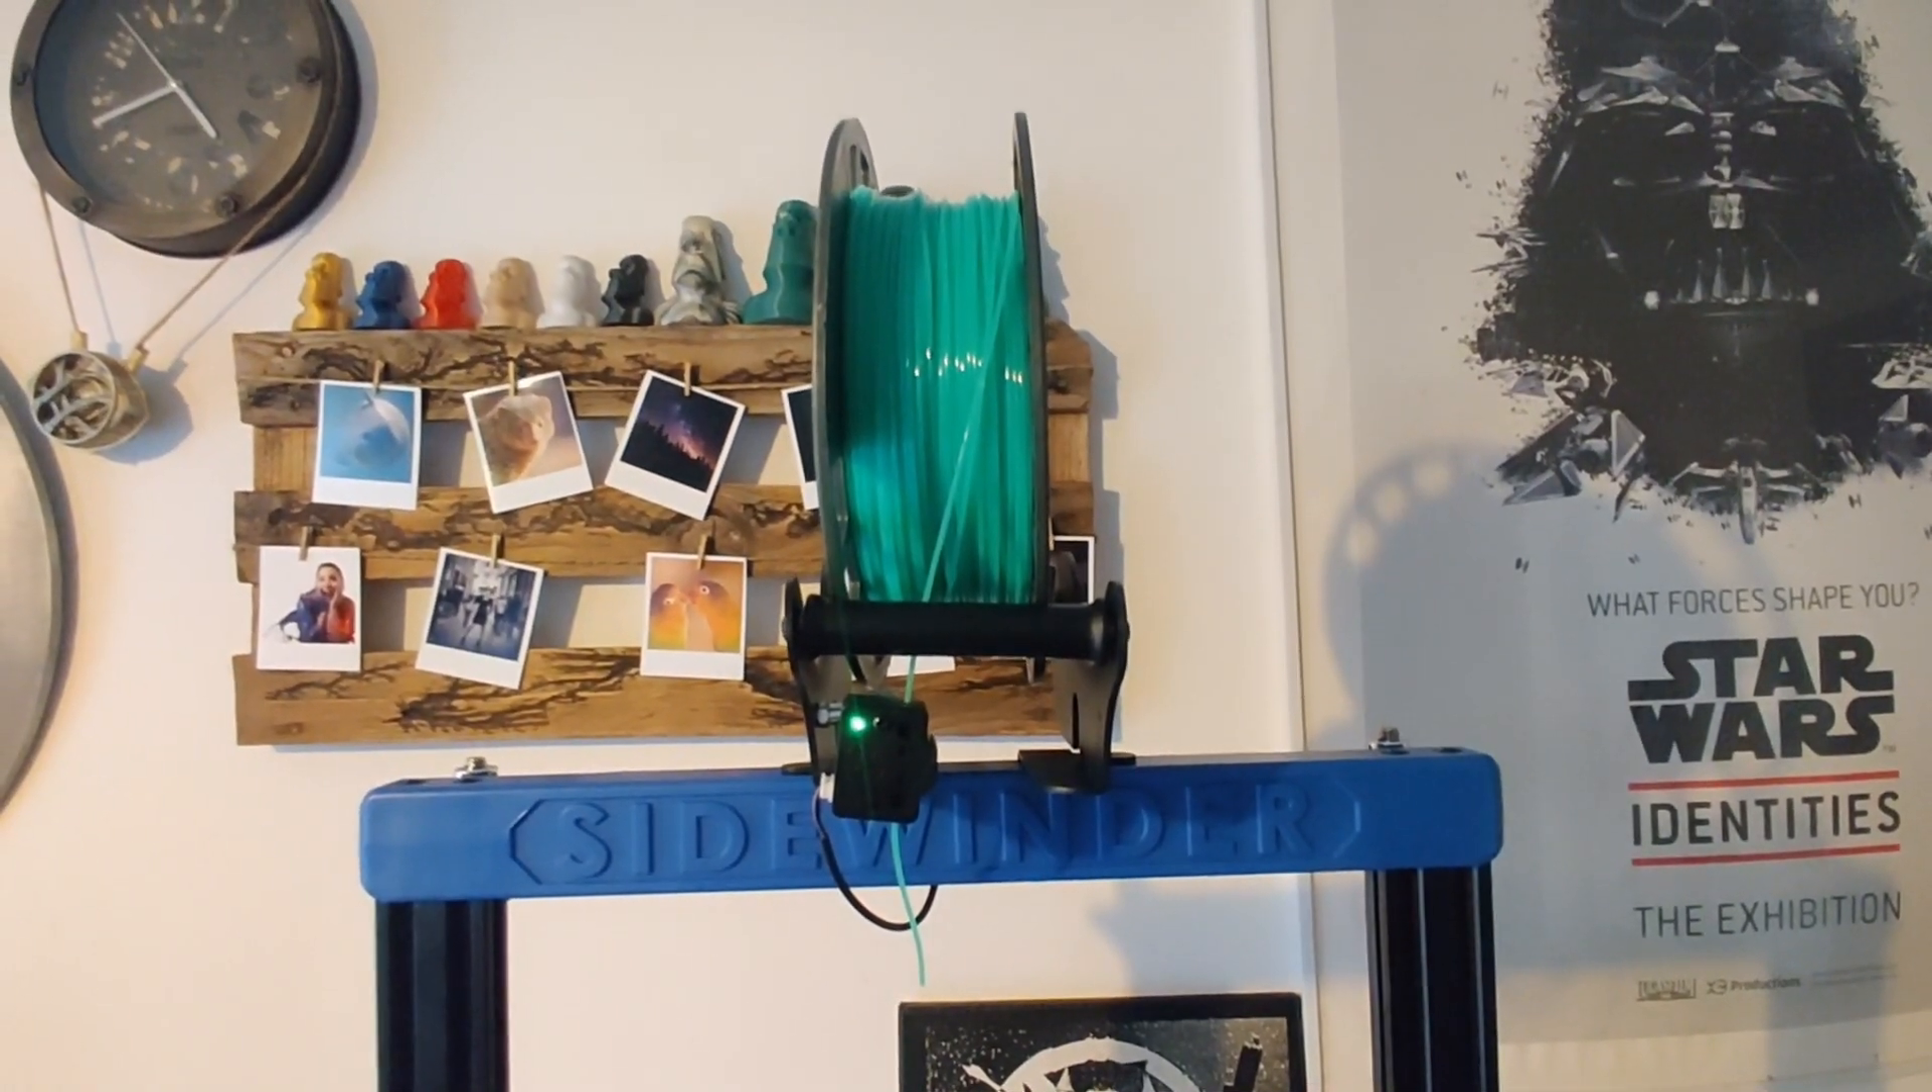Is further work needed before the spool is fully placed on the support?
No.